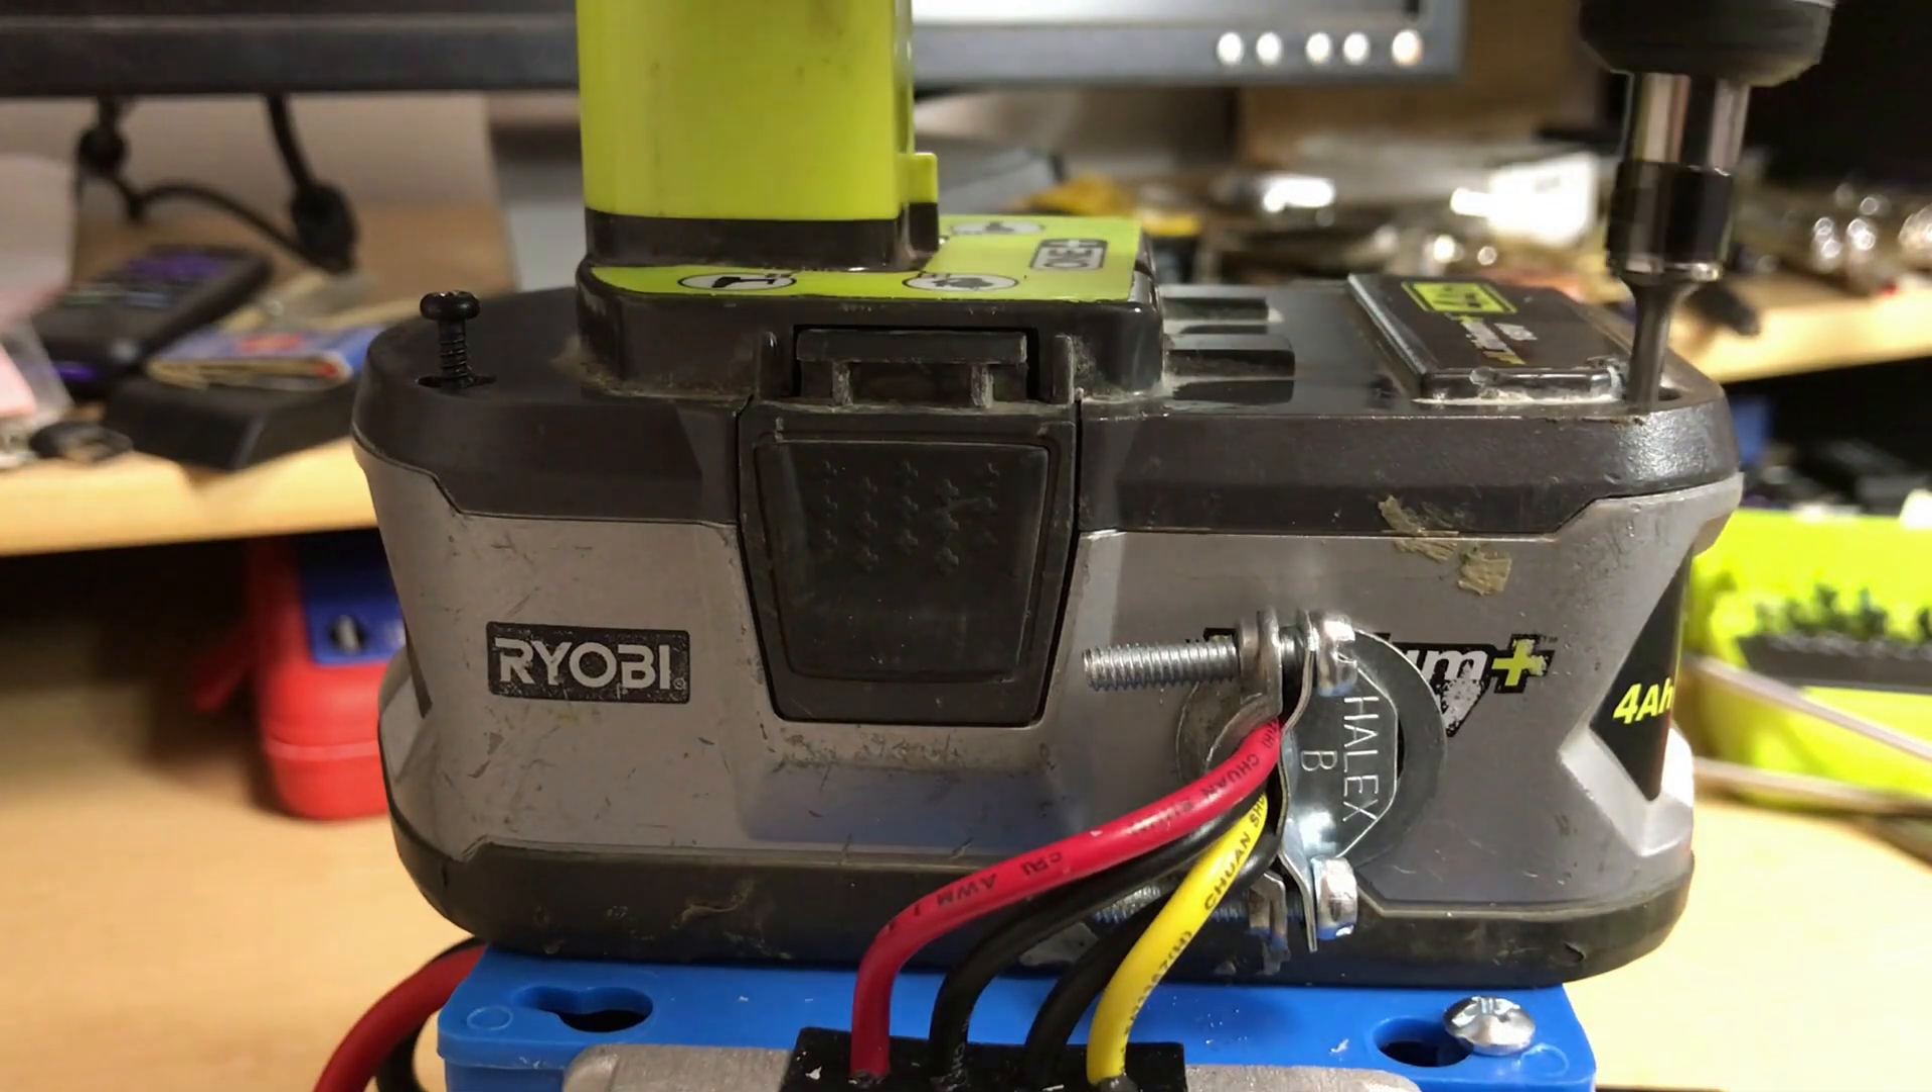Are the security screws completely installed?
No.